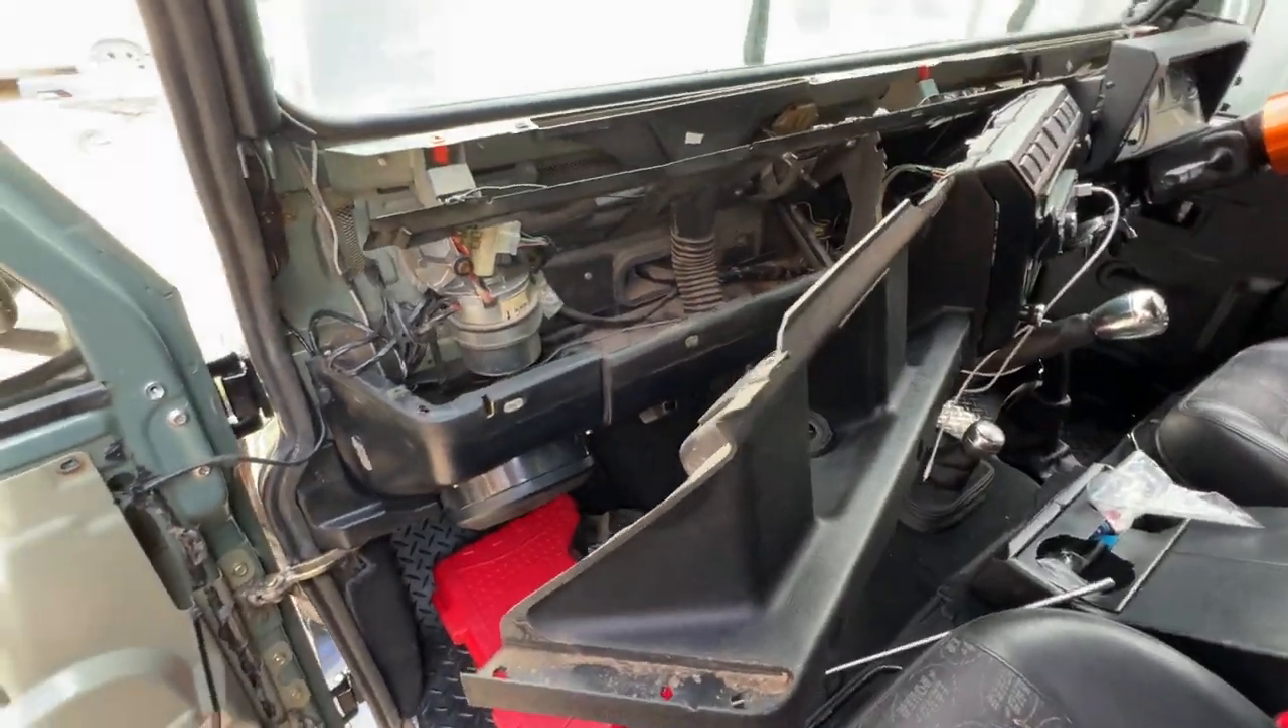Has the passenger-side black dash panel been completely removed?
No.